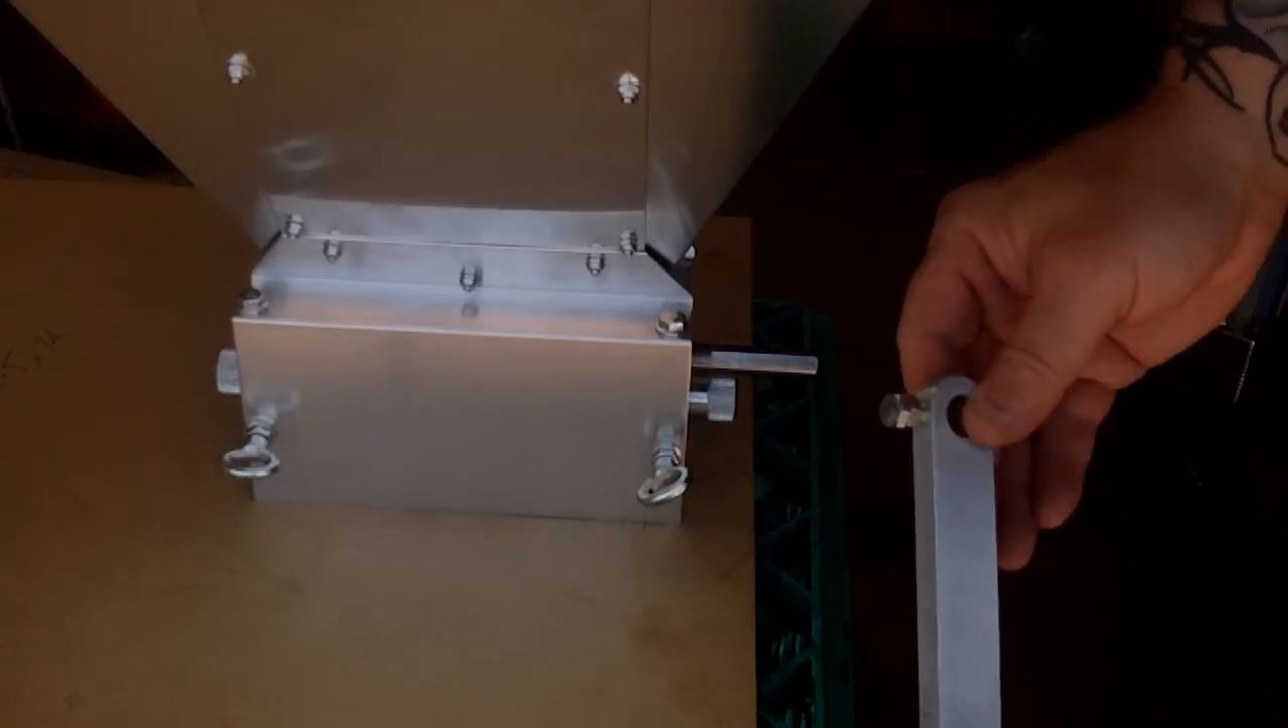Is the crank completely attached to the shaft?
No.